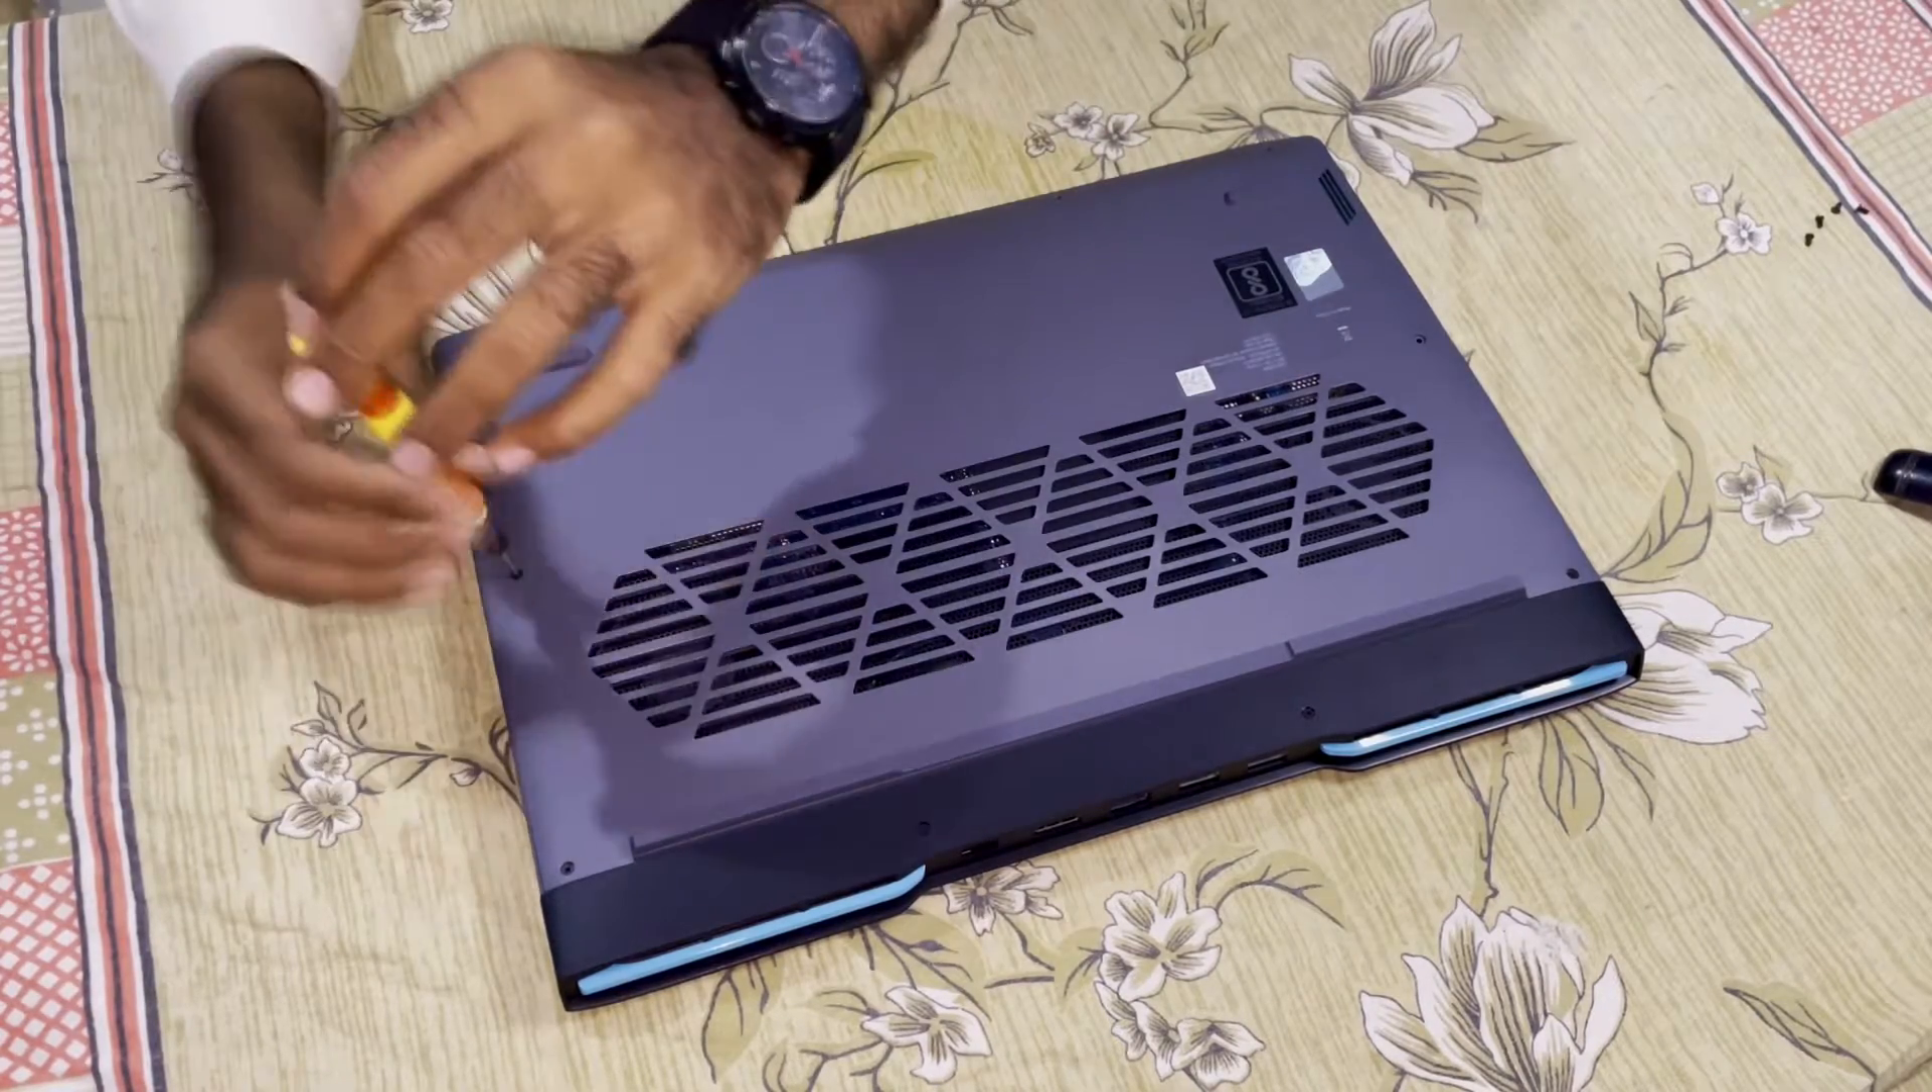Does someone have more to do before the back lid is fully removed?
Yes.